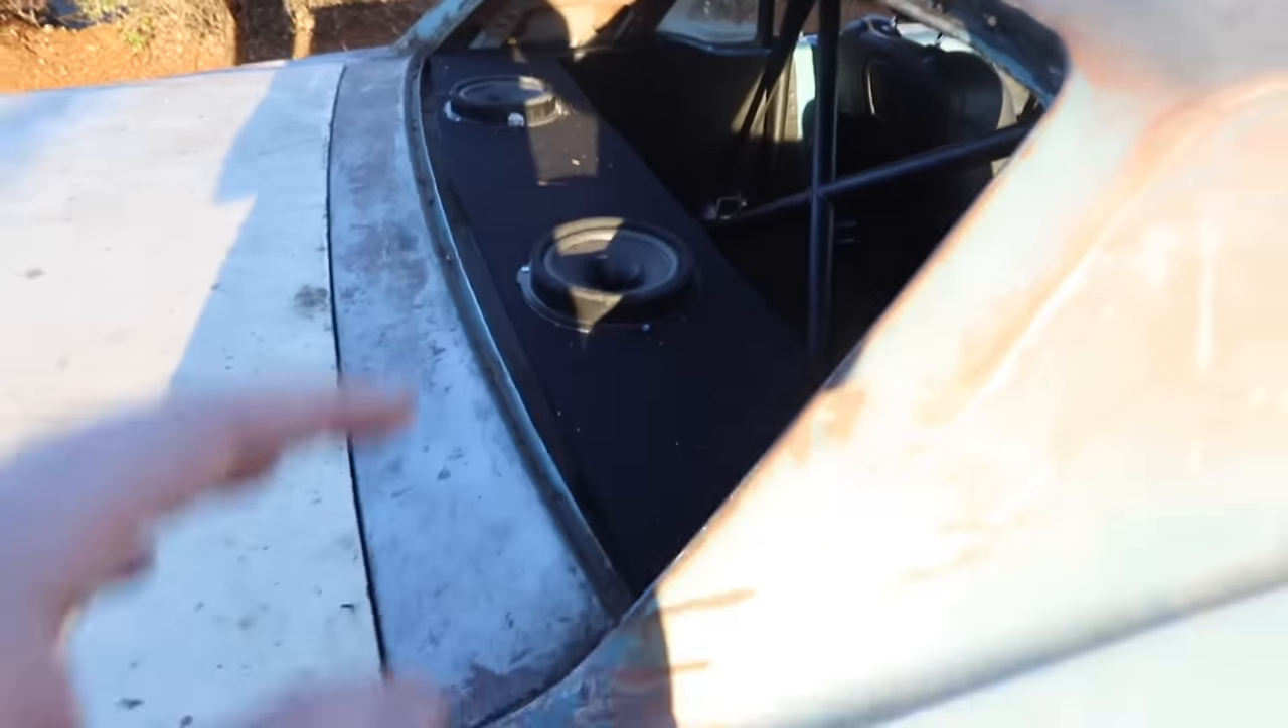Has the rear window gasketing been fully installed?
No.